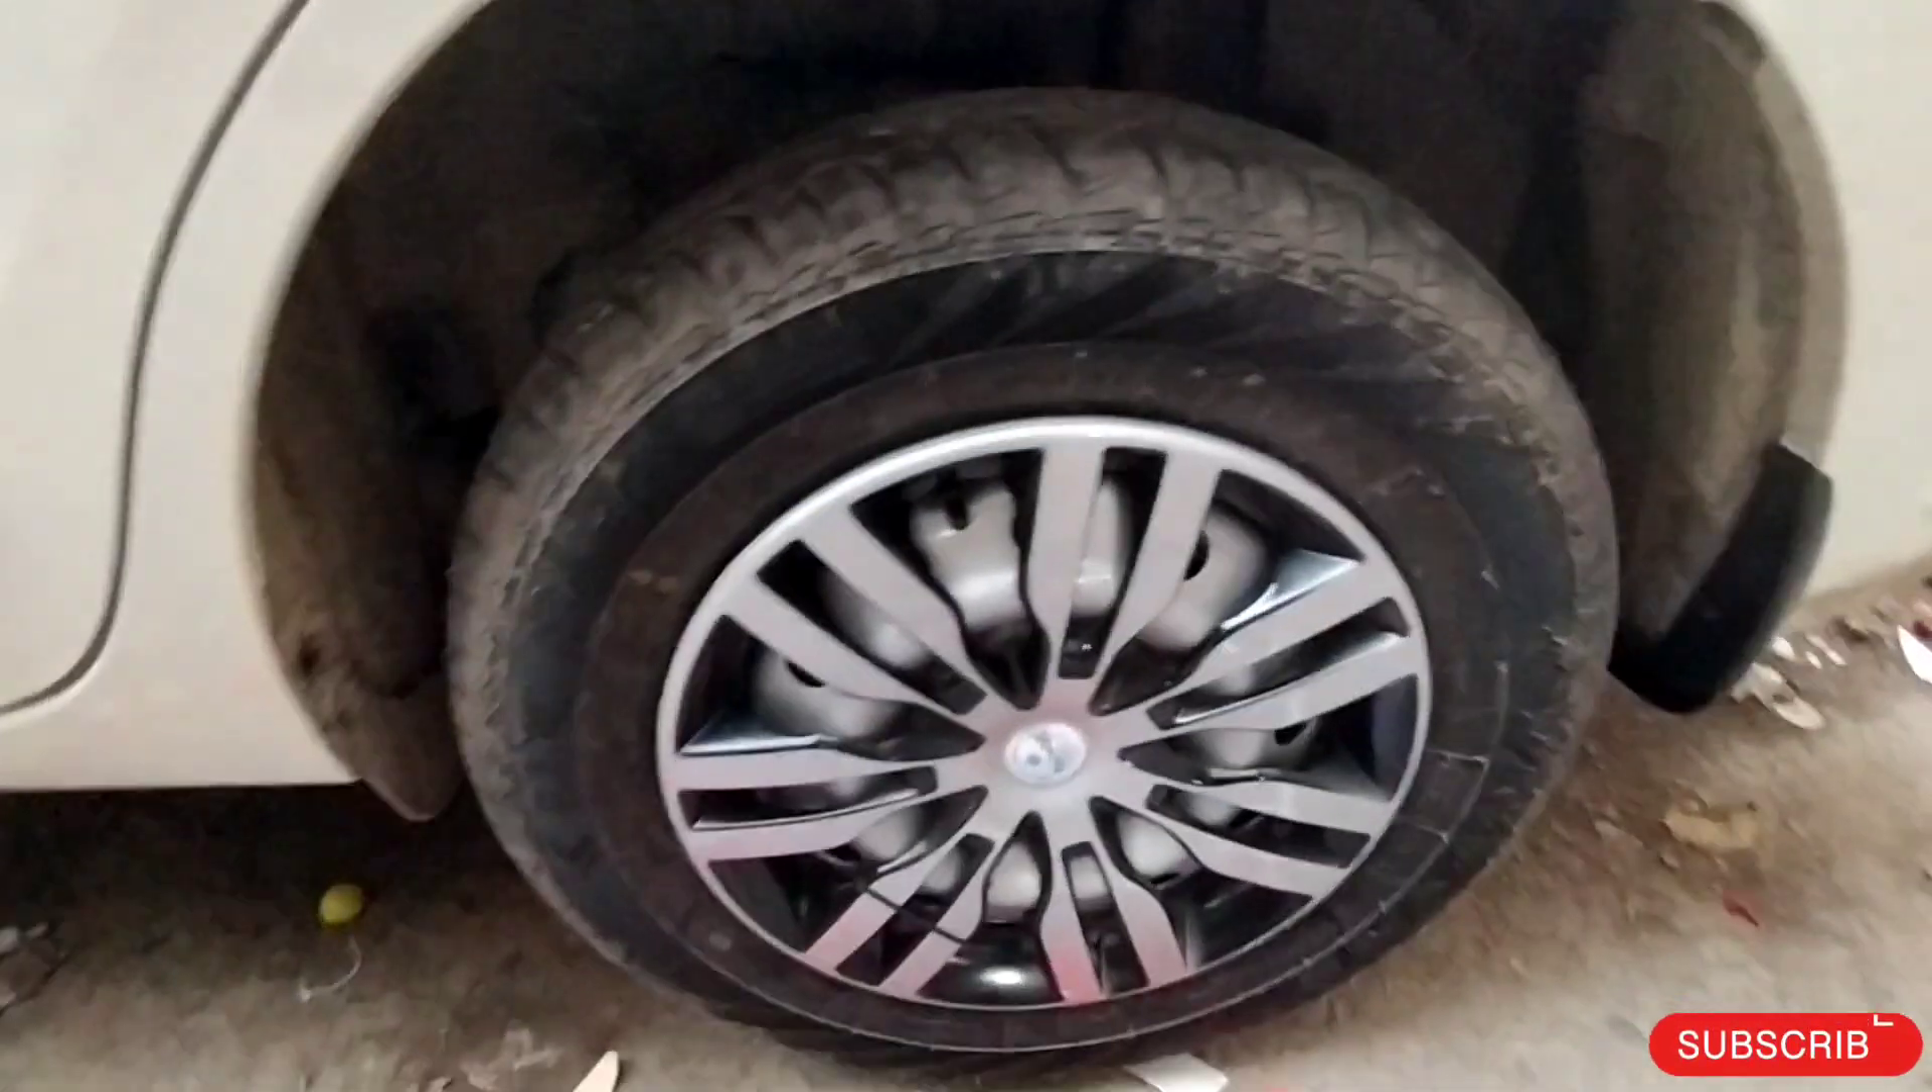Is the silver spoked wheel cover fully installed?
Yes.